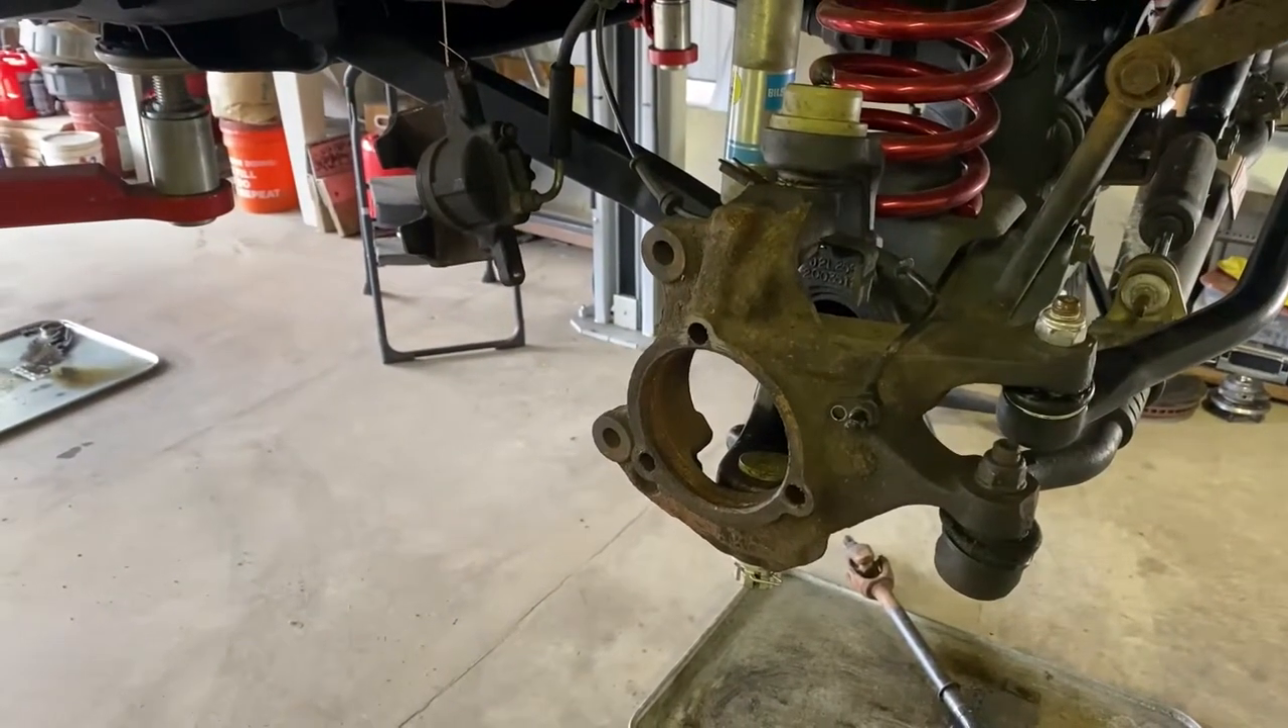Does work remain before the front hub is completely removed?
No.